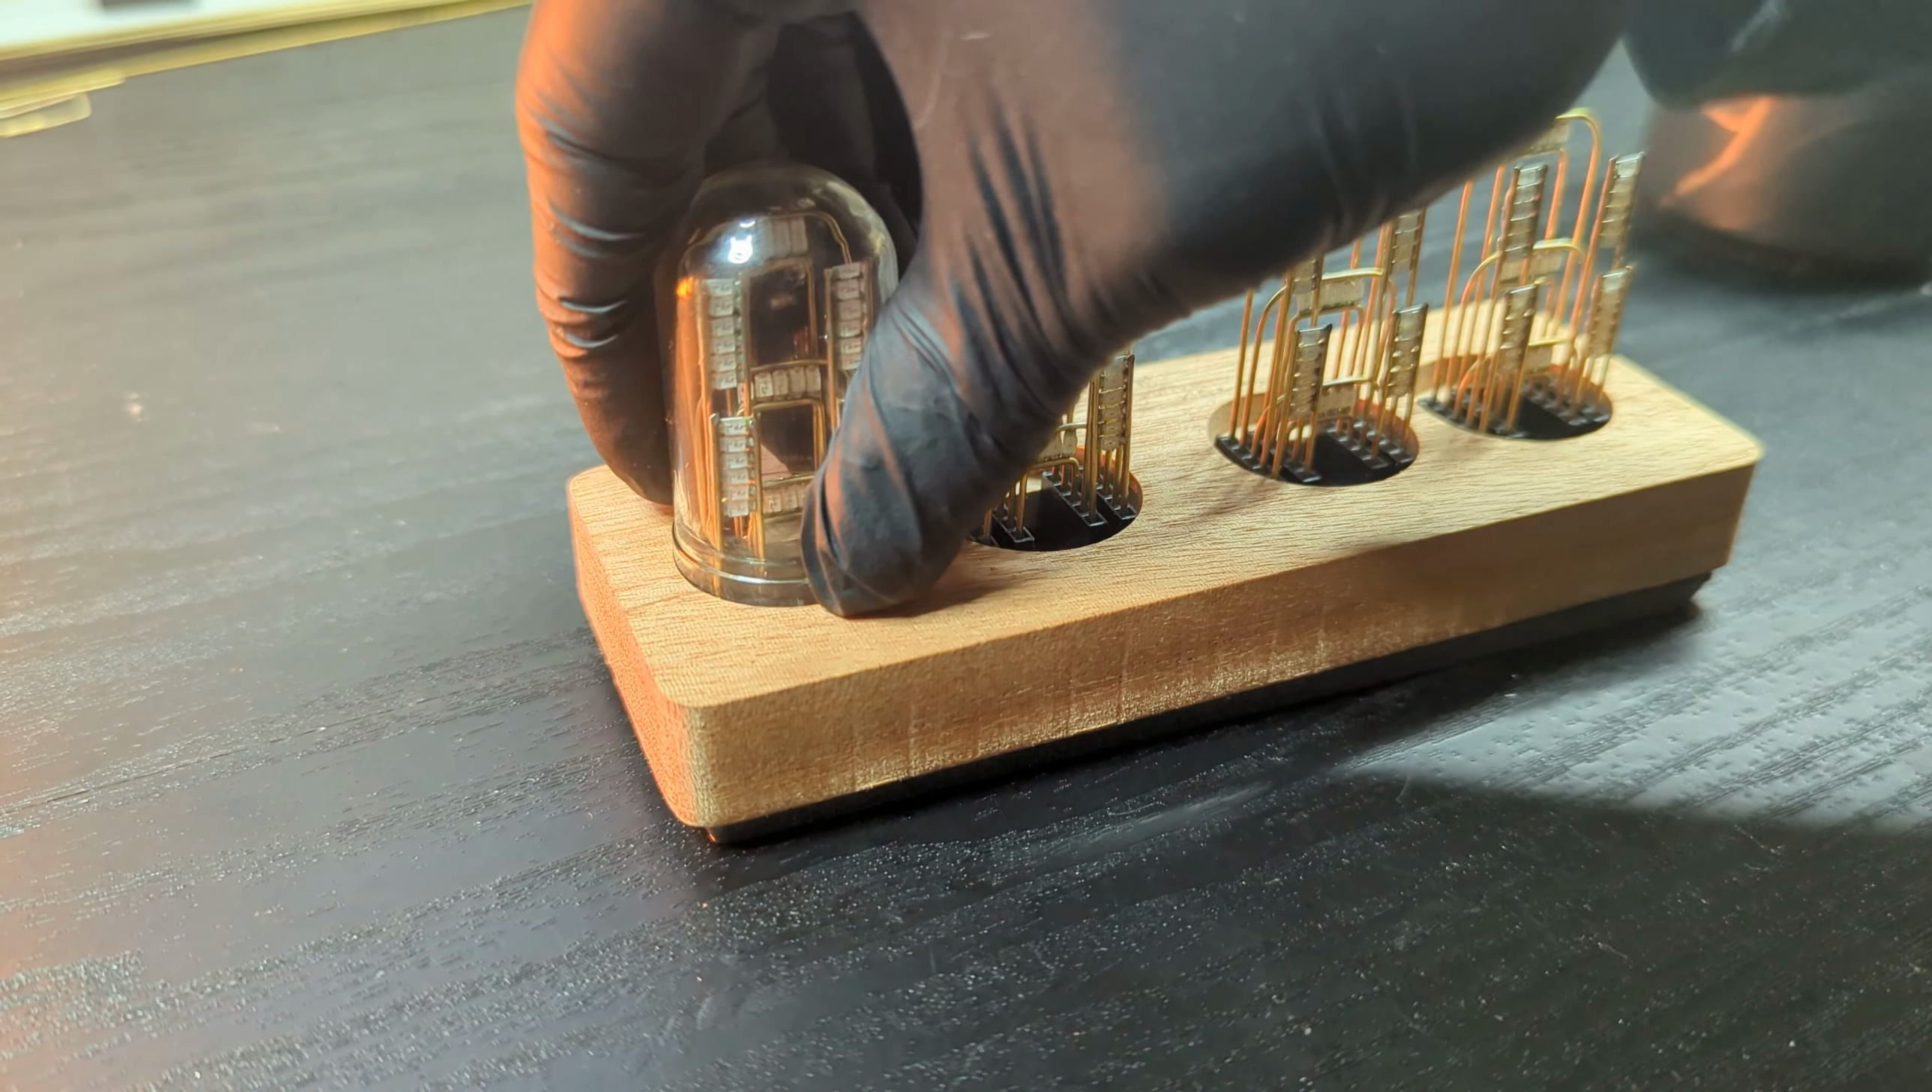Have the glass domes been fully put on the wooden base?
No.